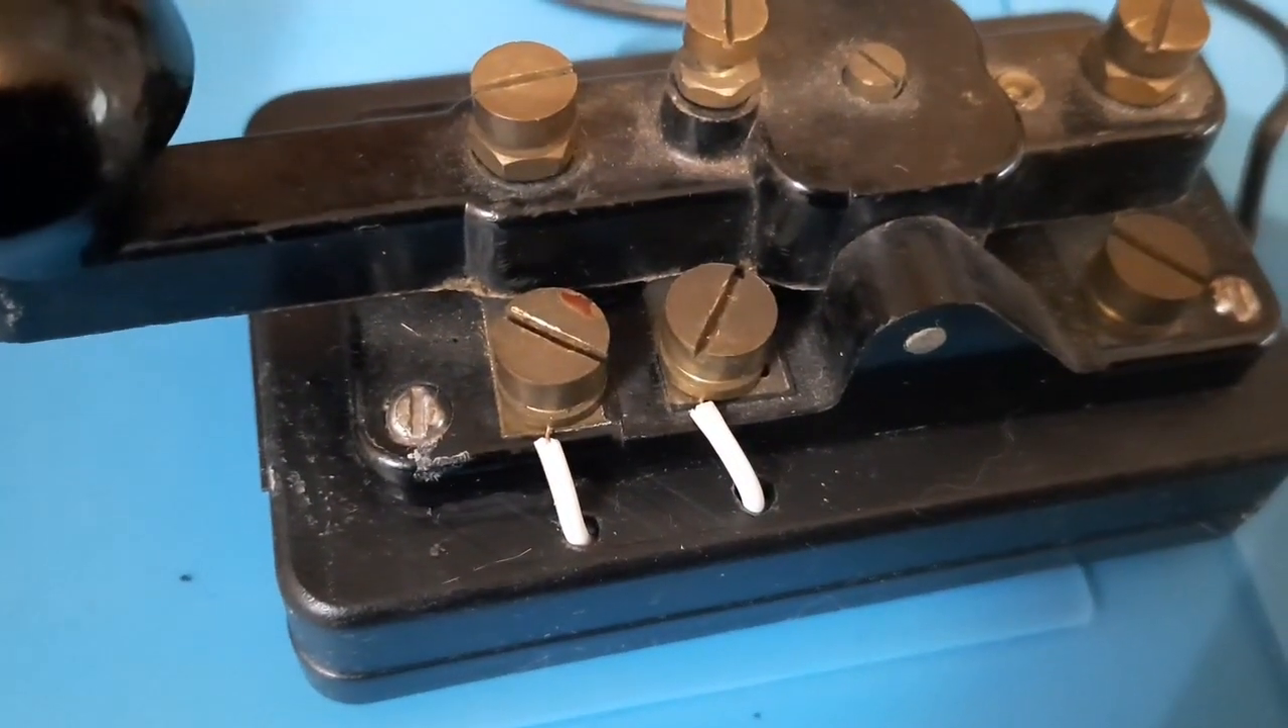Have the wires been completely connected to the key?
Yes.